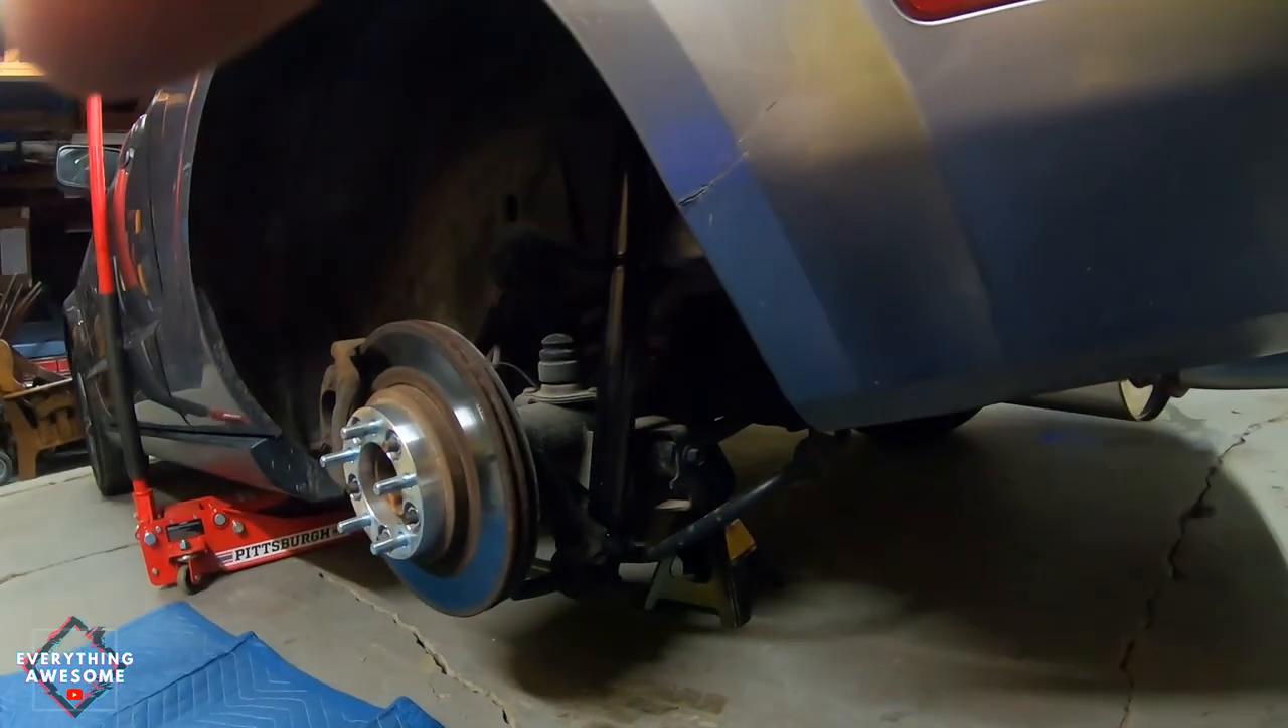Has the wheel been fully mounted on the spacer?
No.